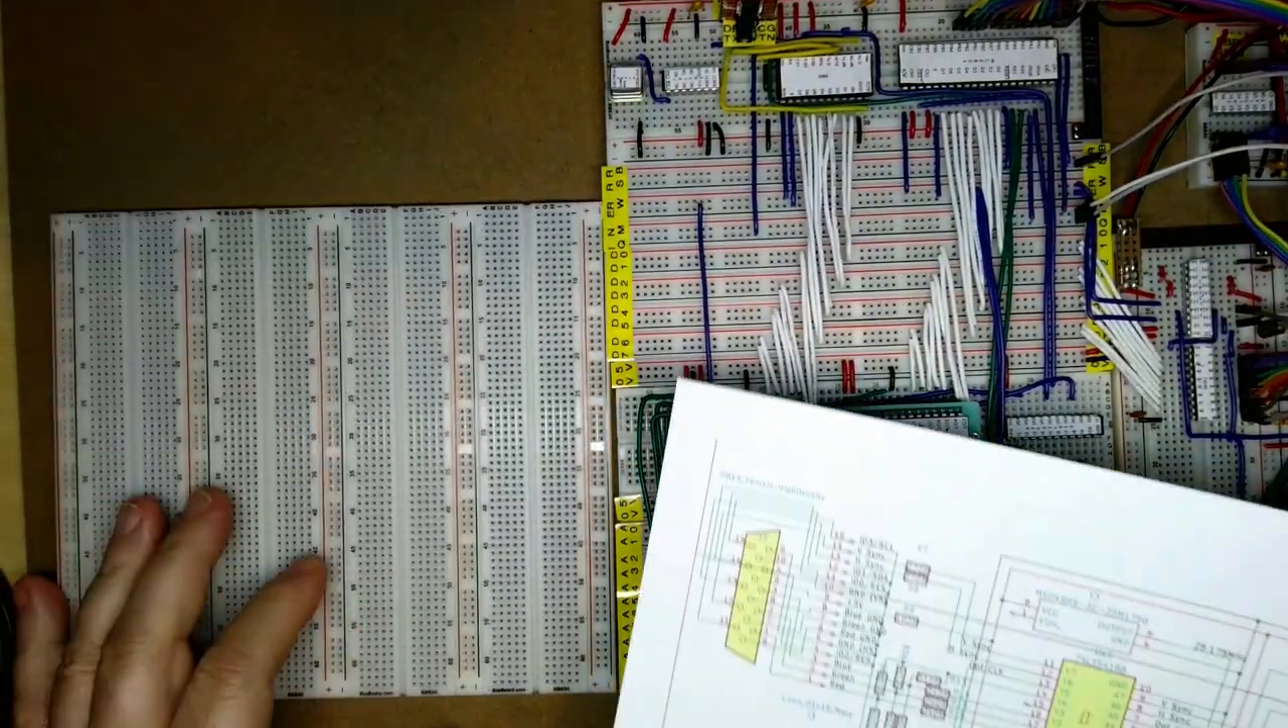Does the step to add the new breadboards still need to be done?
No.